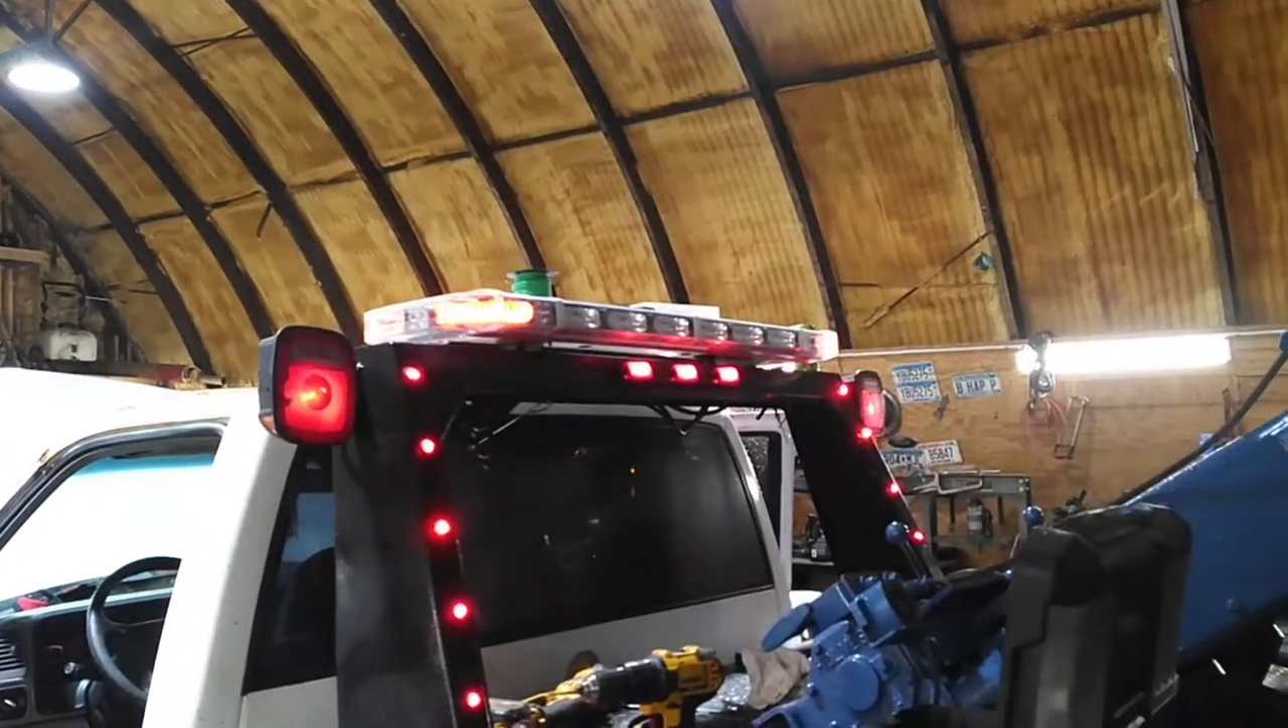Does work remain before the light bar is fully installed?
No.